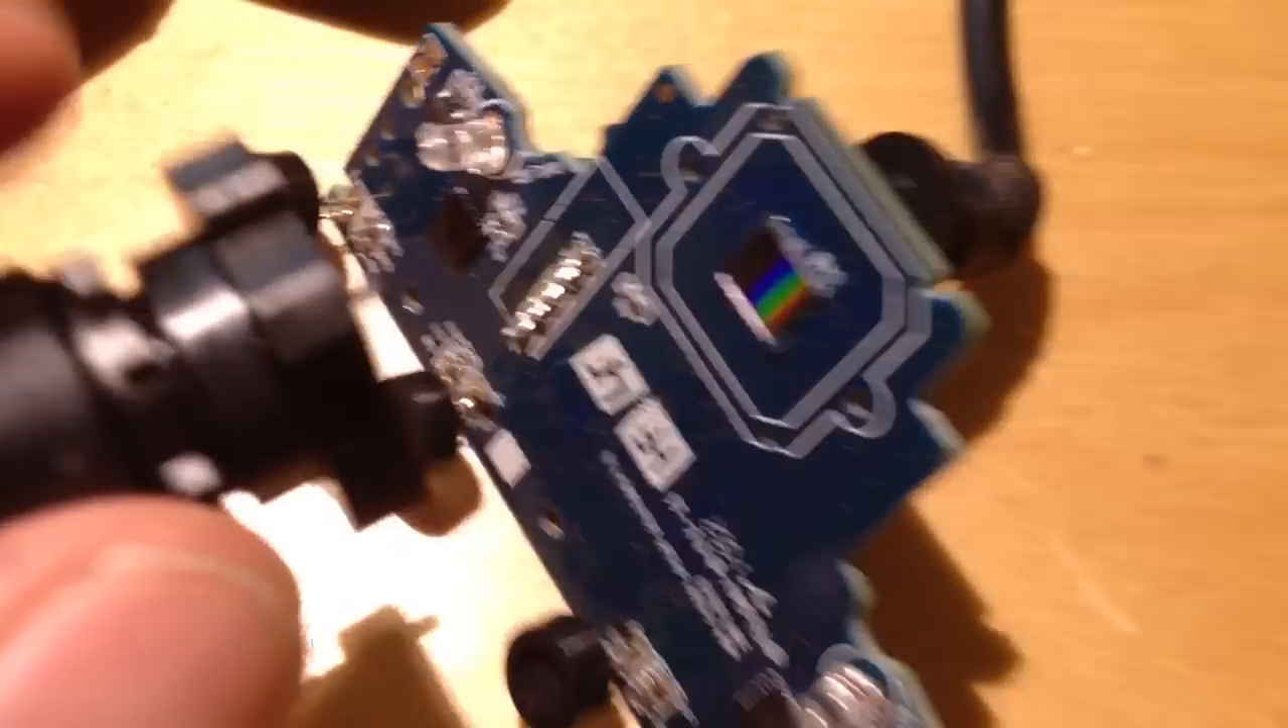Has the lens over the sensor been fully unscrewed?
Yes.